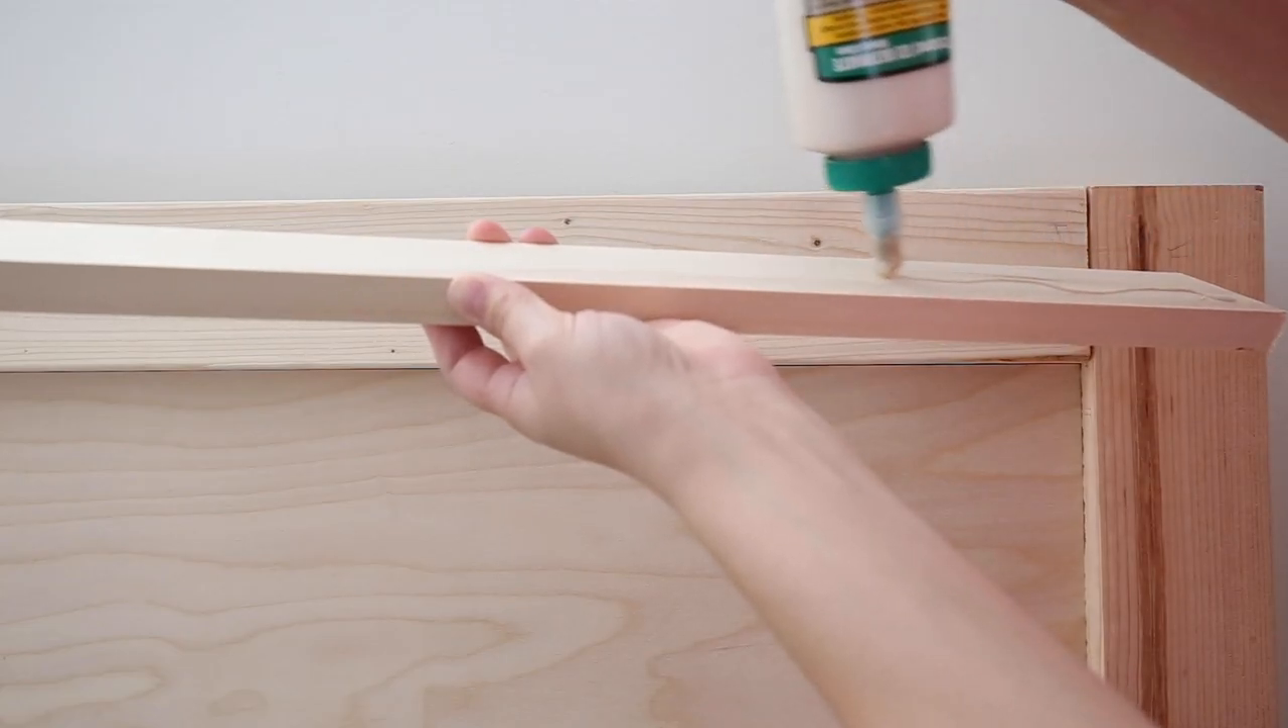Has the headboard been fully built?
No.